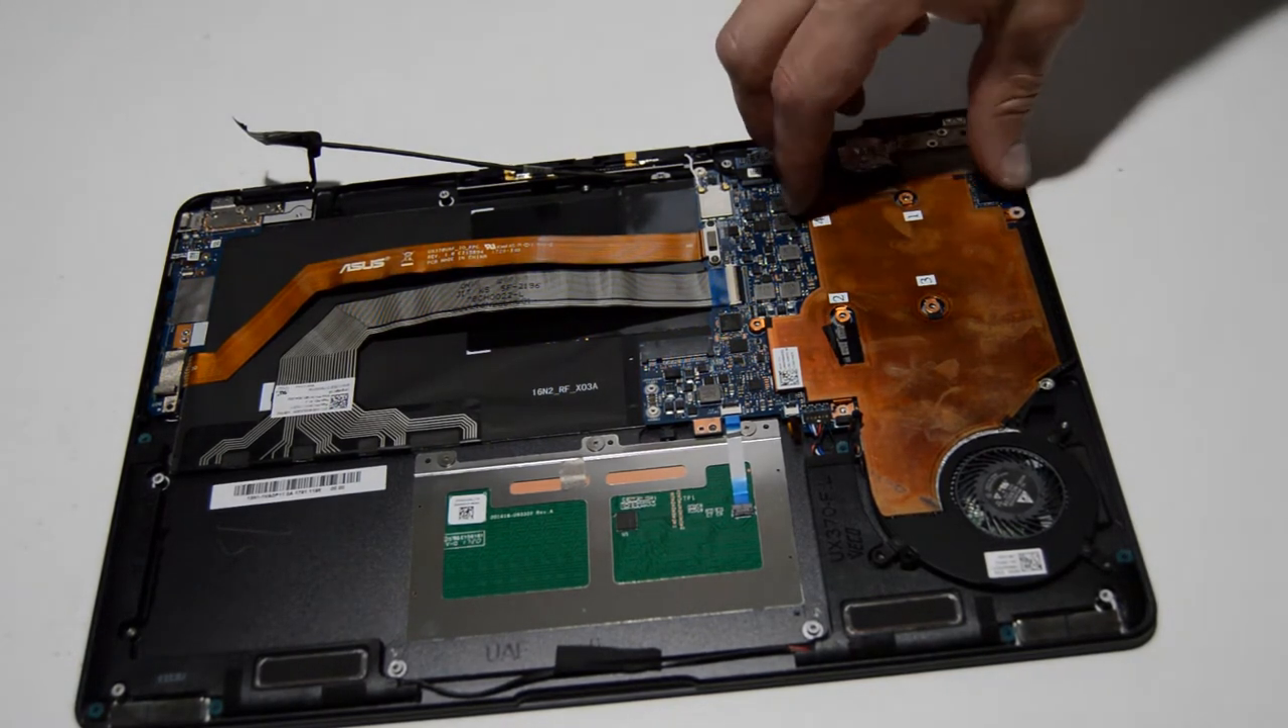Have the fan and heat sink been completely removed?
No.